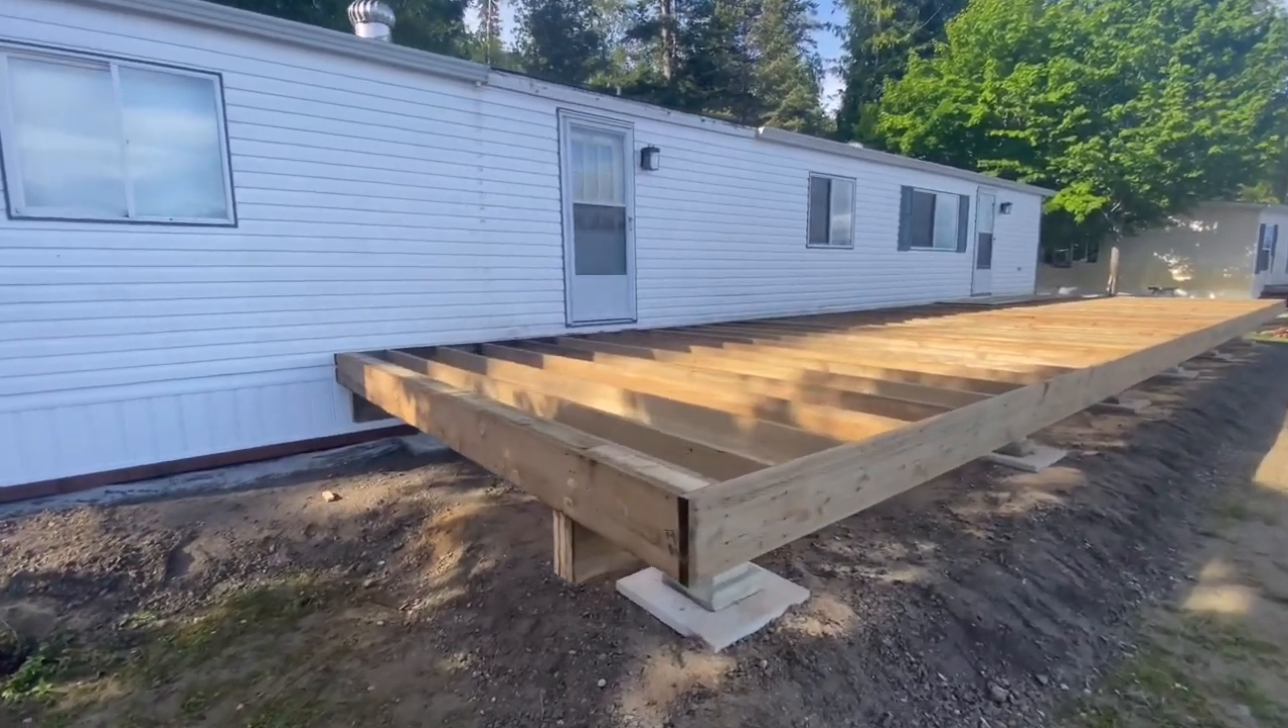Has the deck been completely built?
No.